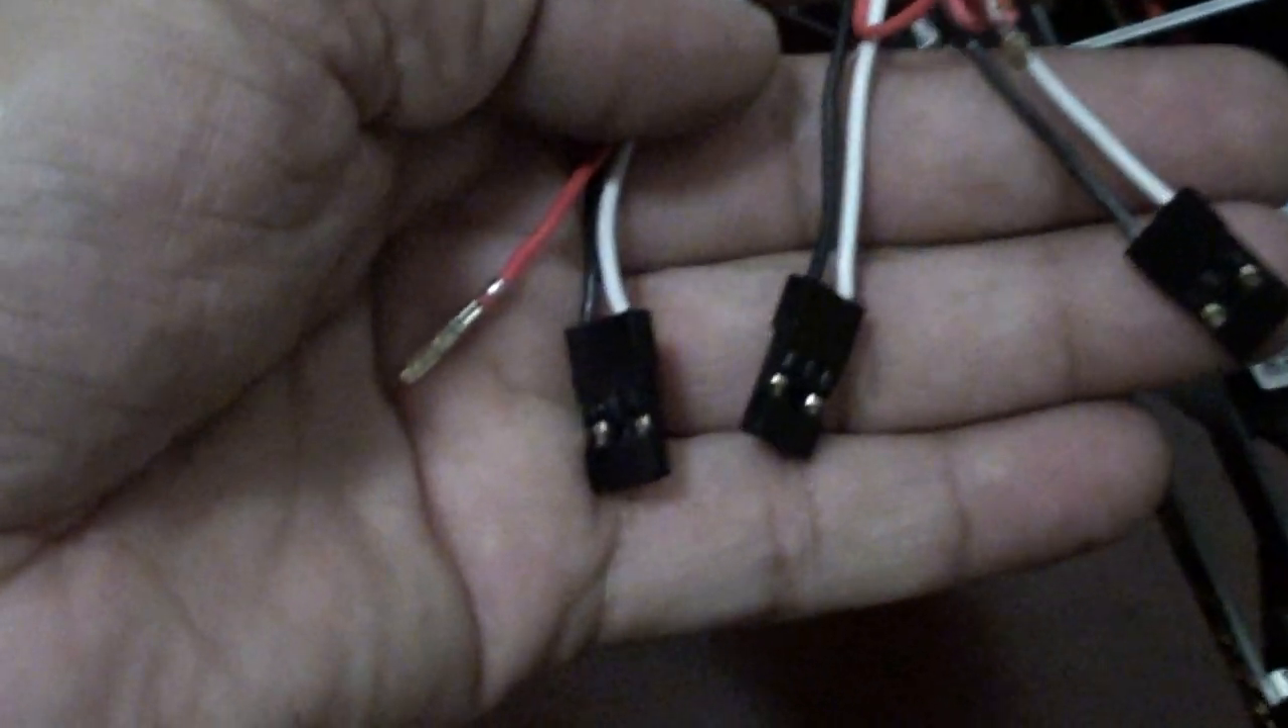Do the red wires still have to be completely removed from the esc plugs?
No.